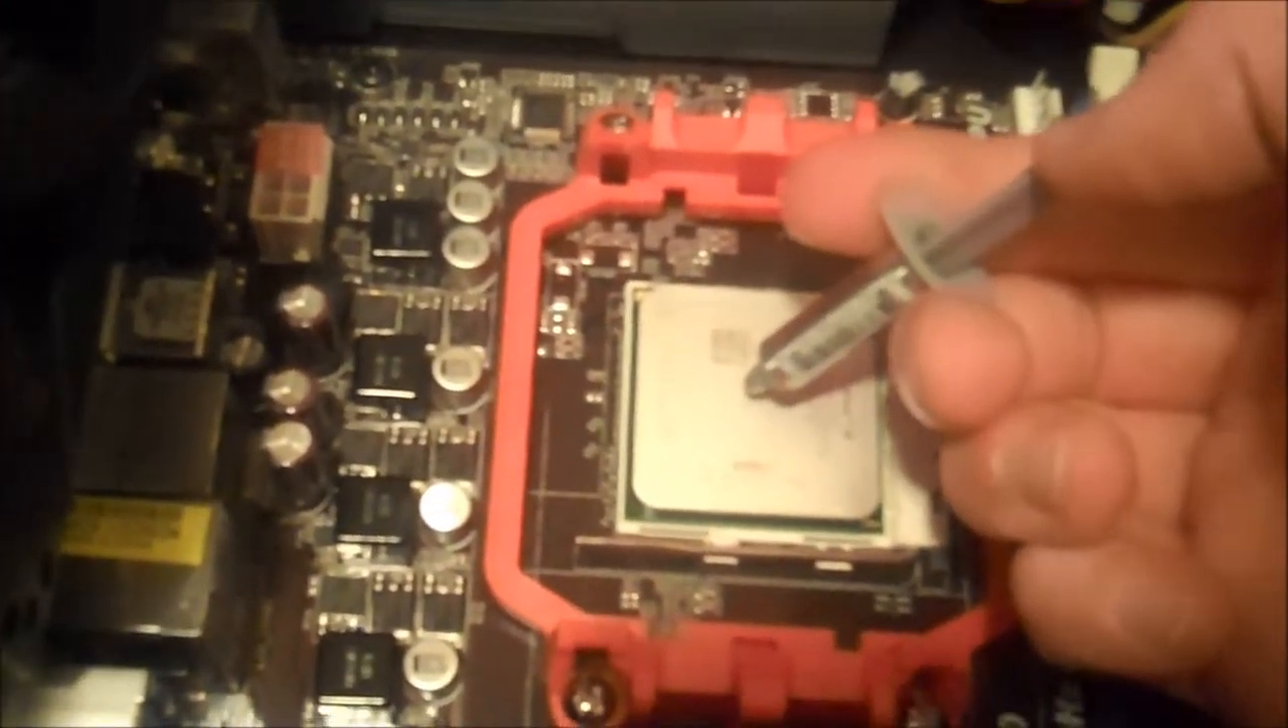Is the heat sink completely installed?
No.